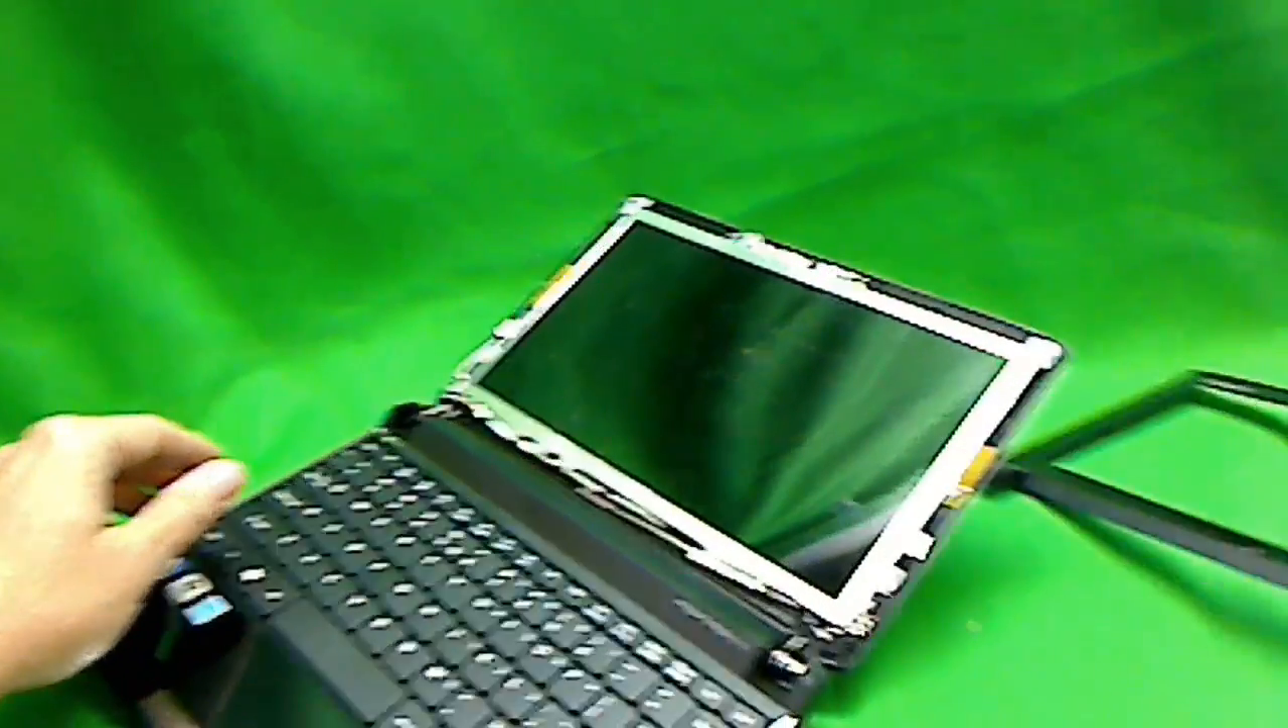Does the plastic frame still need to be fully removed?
No.